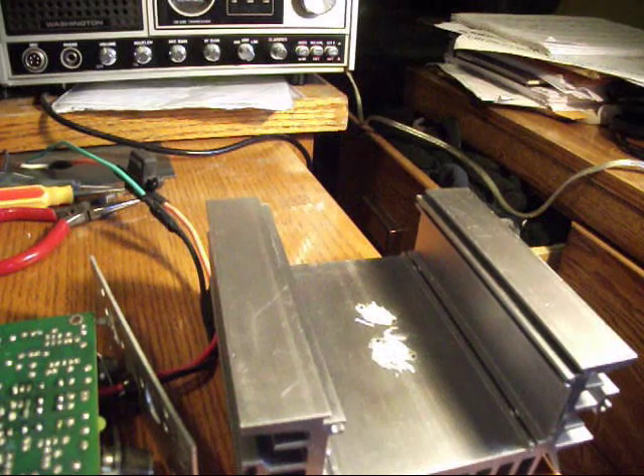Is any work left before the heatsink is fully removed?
No.